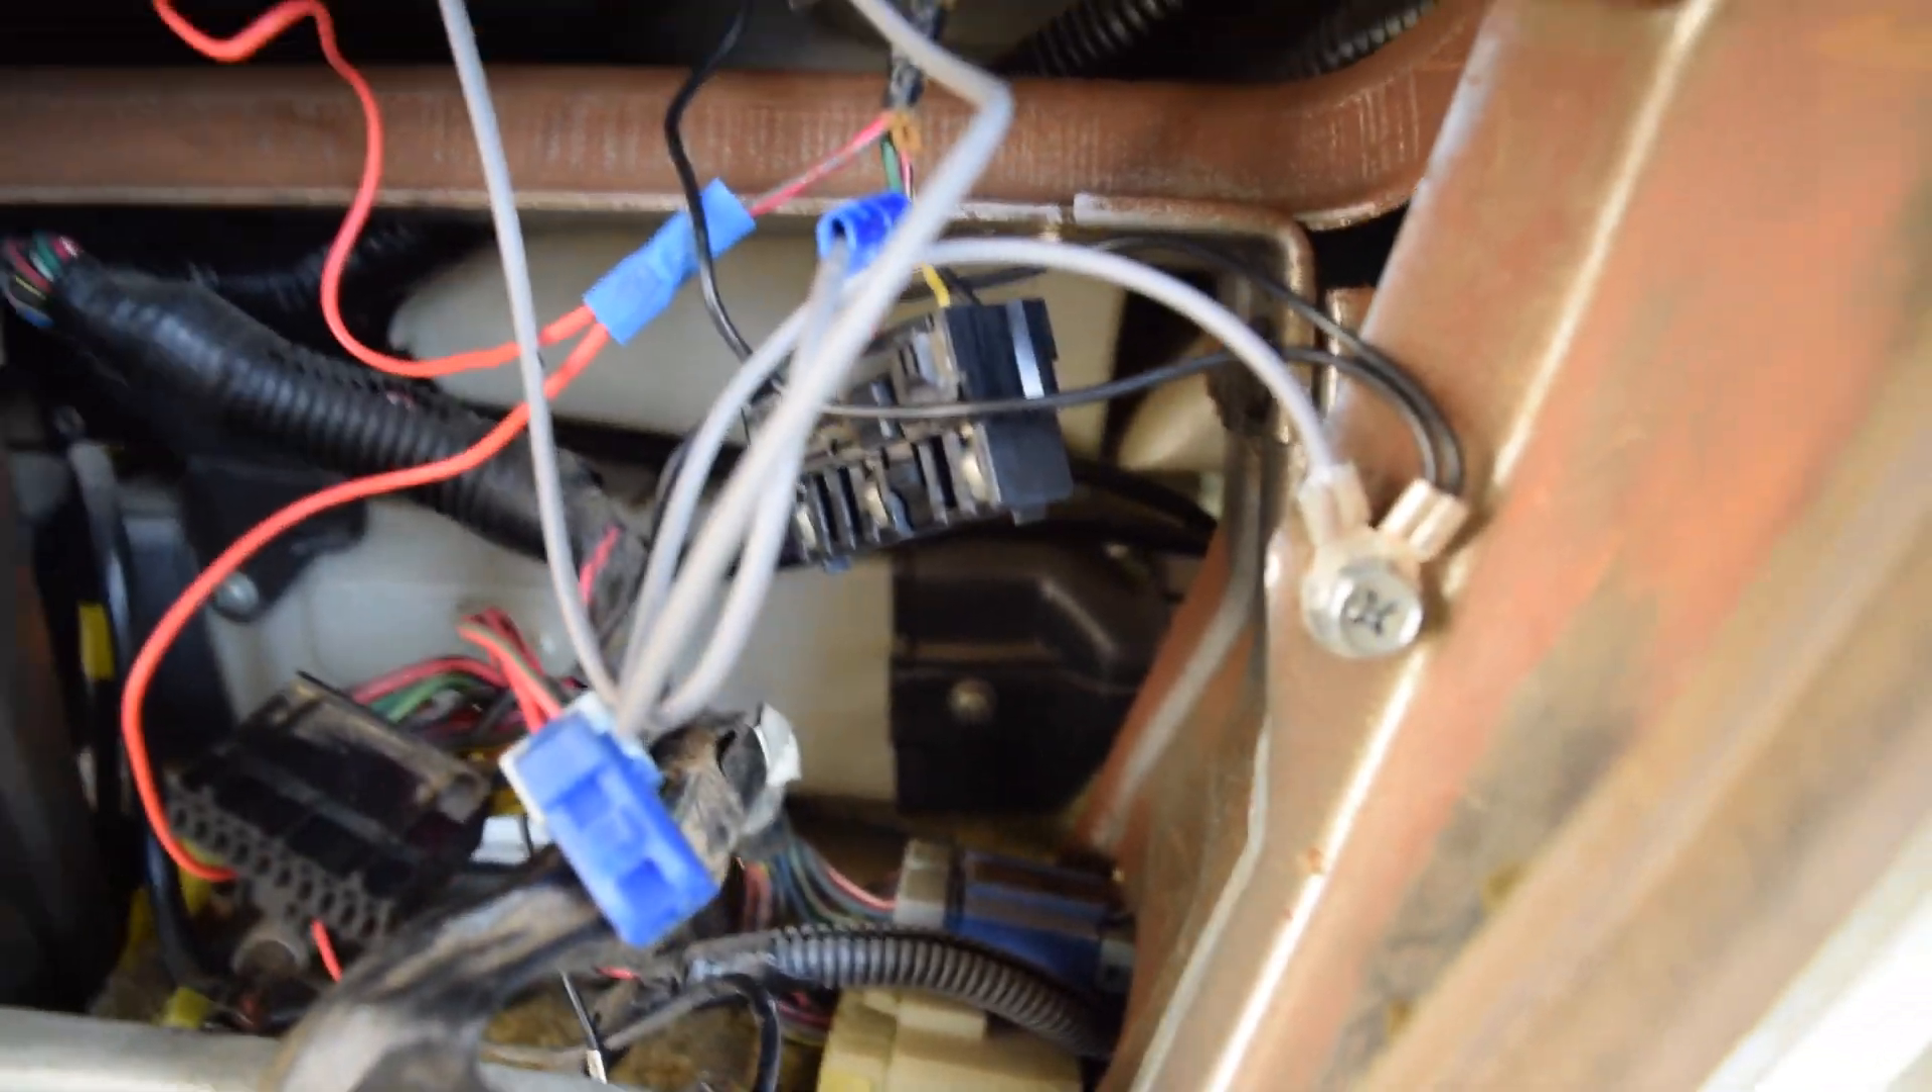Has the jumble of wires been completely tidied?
No.